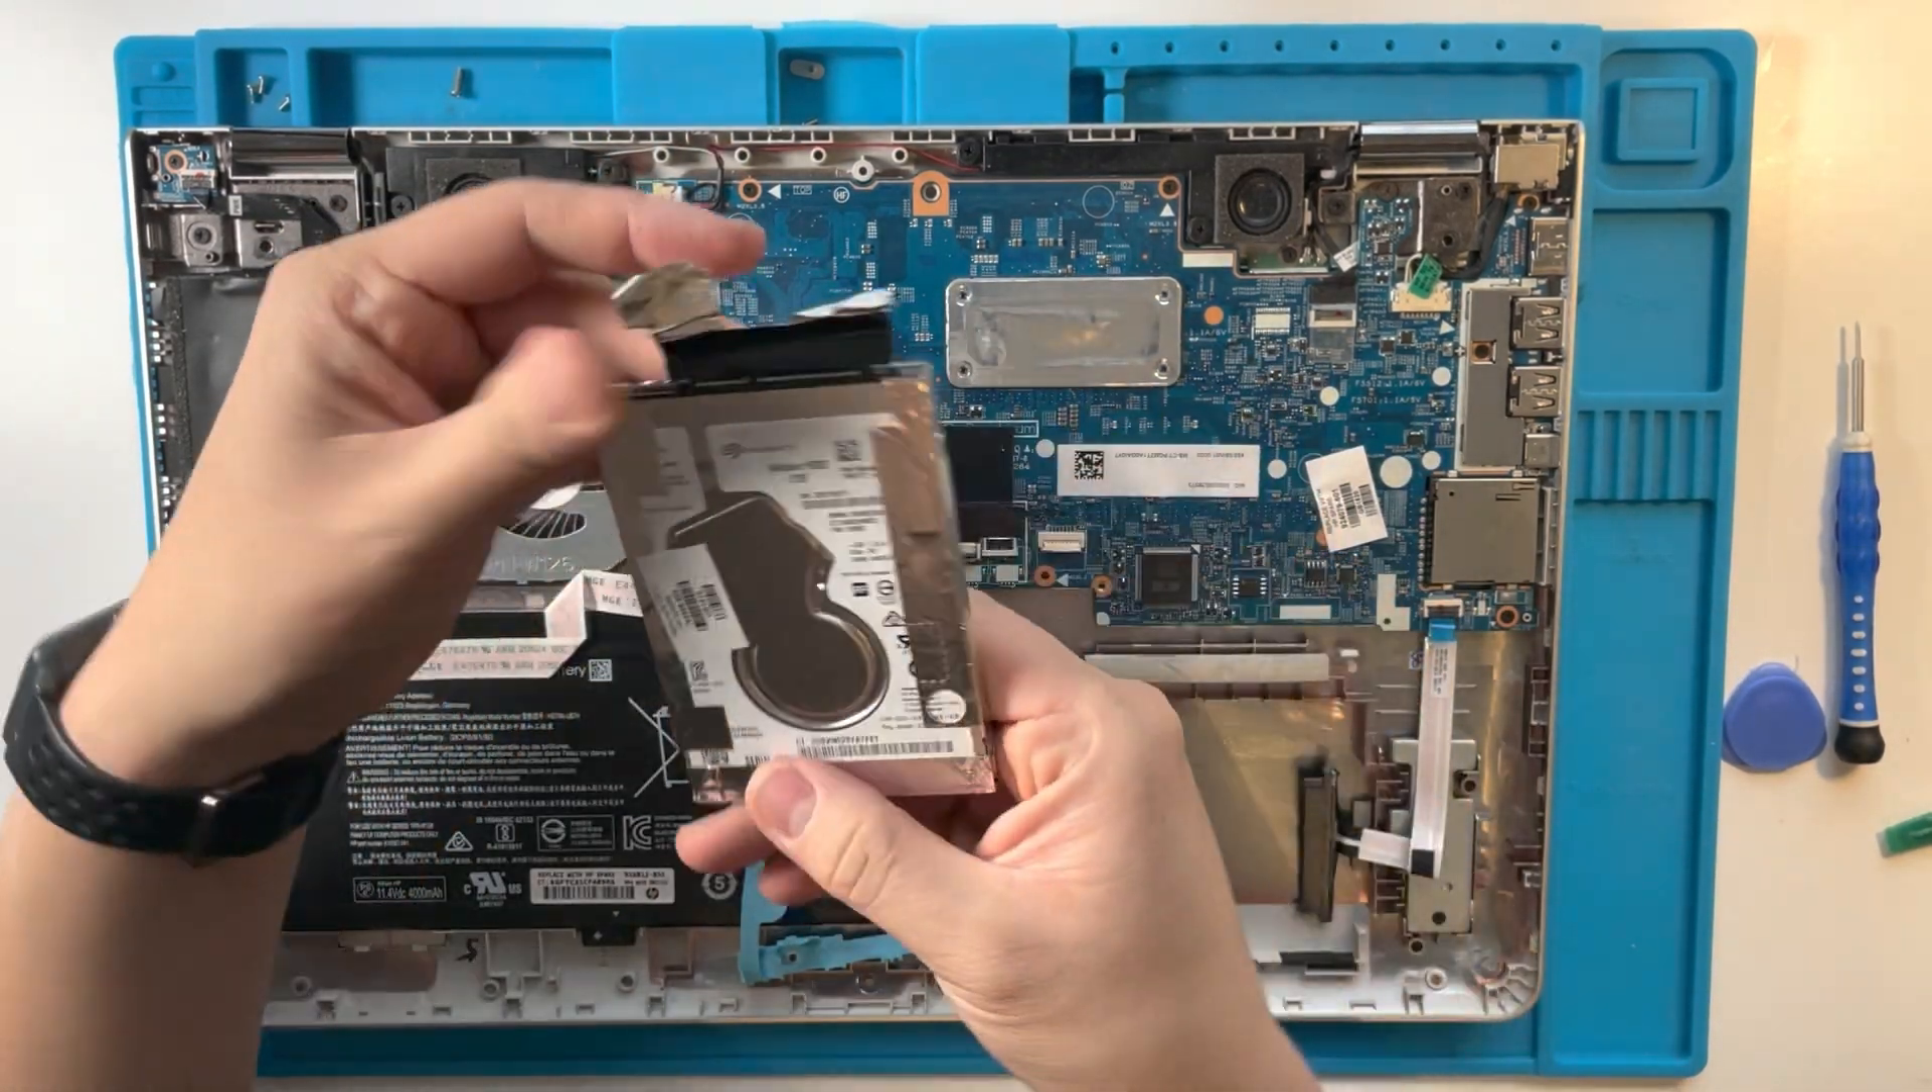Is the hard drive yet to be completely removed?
No.